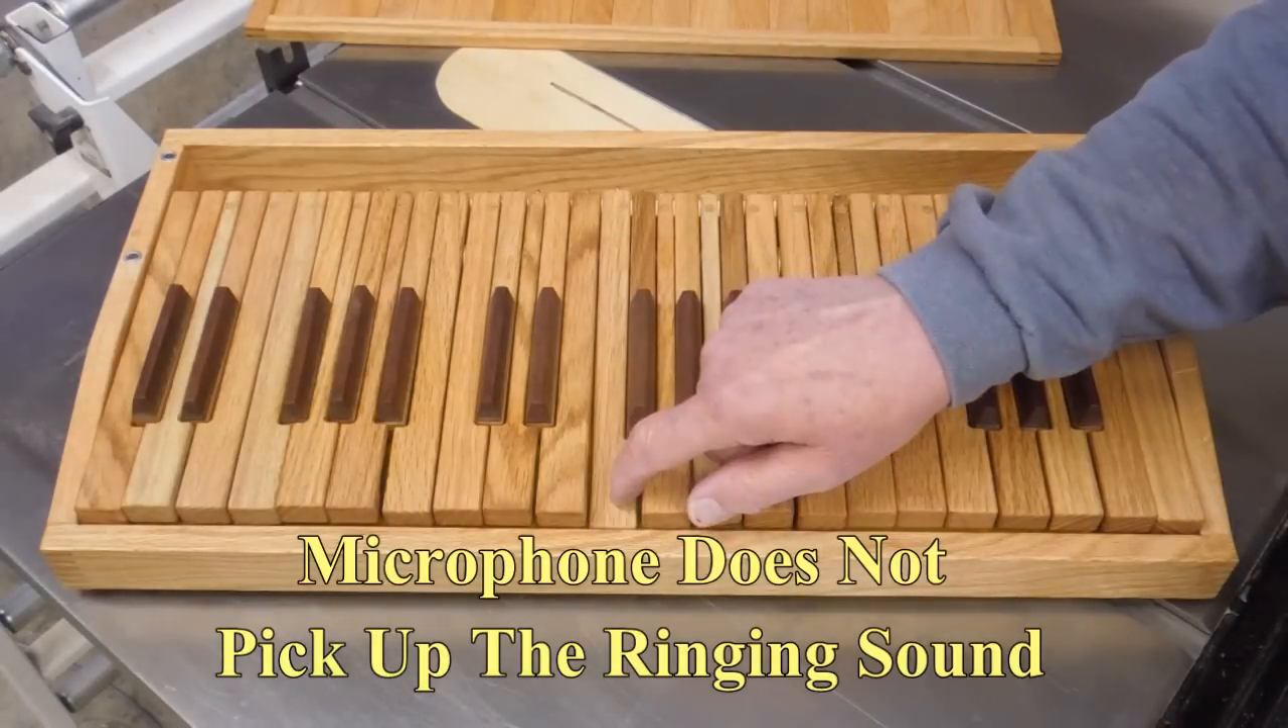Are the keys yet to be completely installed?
No.